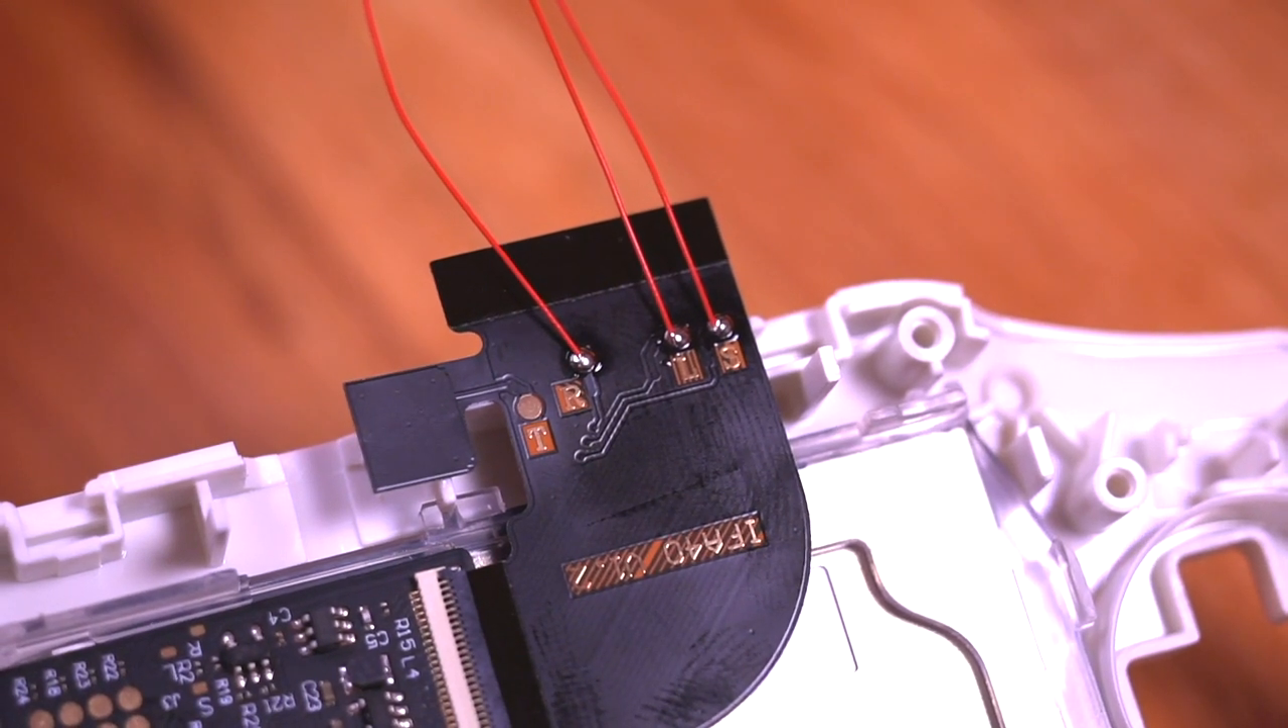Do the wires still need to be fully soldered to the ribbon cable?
No.